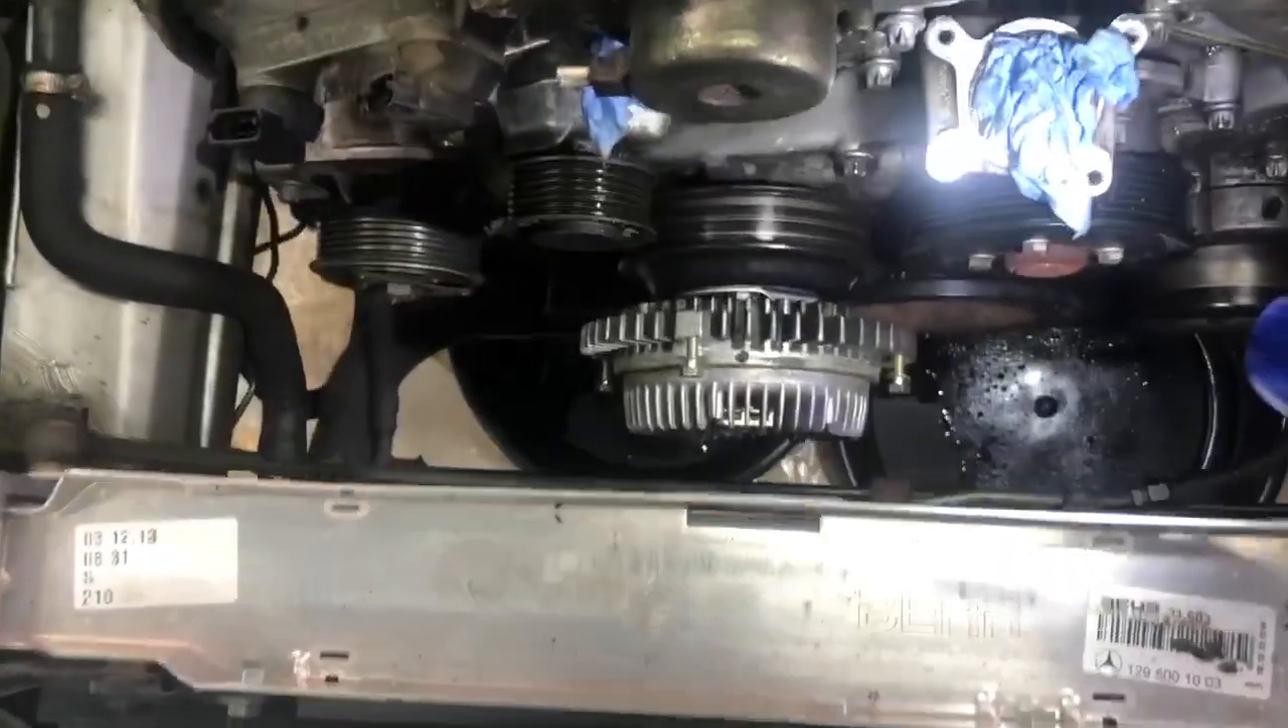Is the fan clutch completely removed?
No.